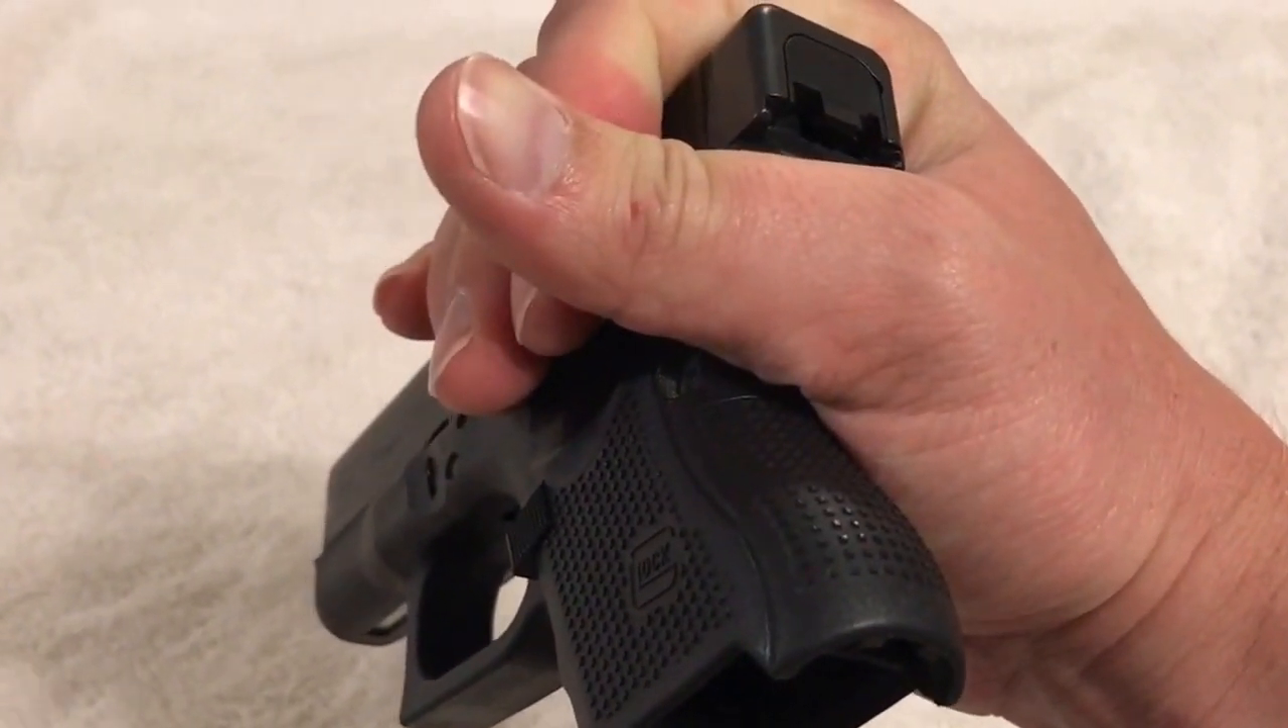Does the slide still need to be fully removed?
Yes.